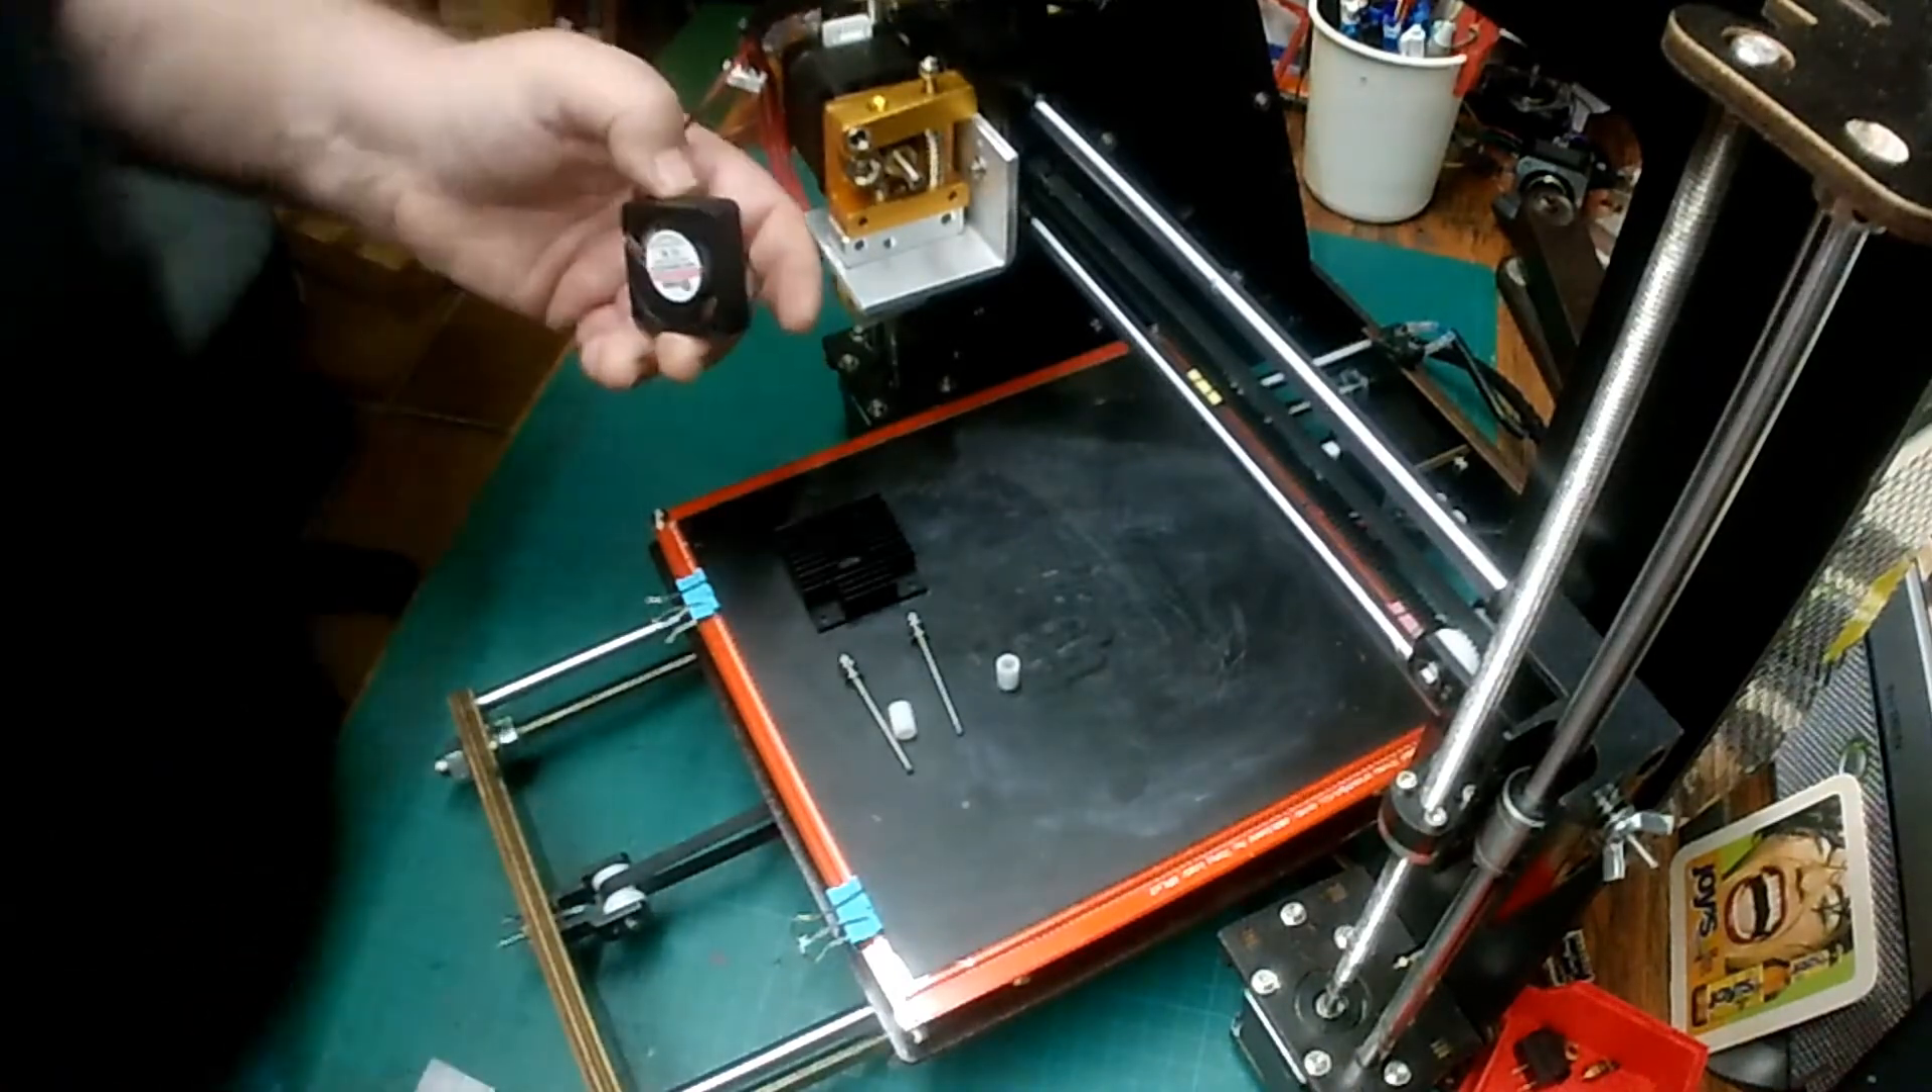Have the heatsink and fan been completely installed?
No.